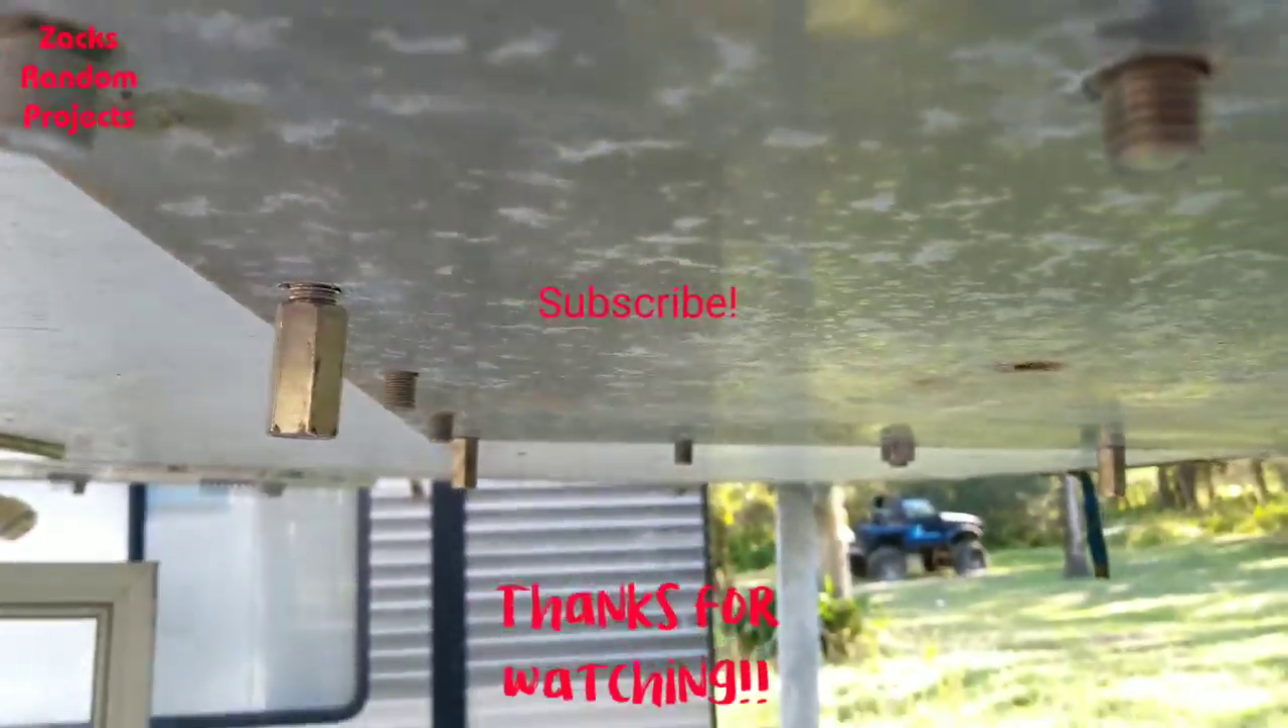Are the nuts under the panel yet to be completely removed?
Yes.